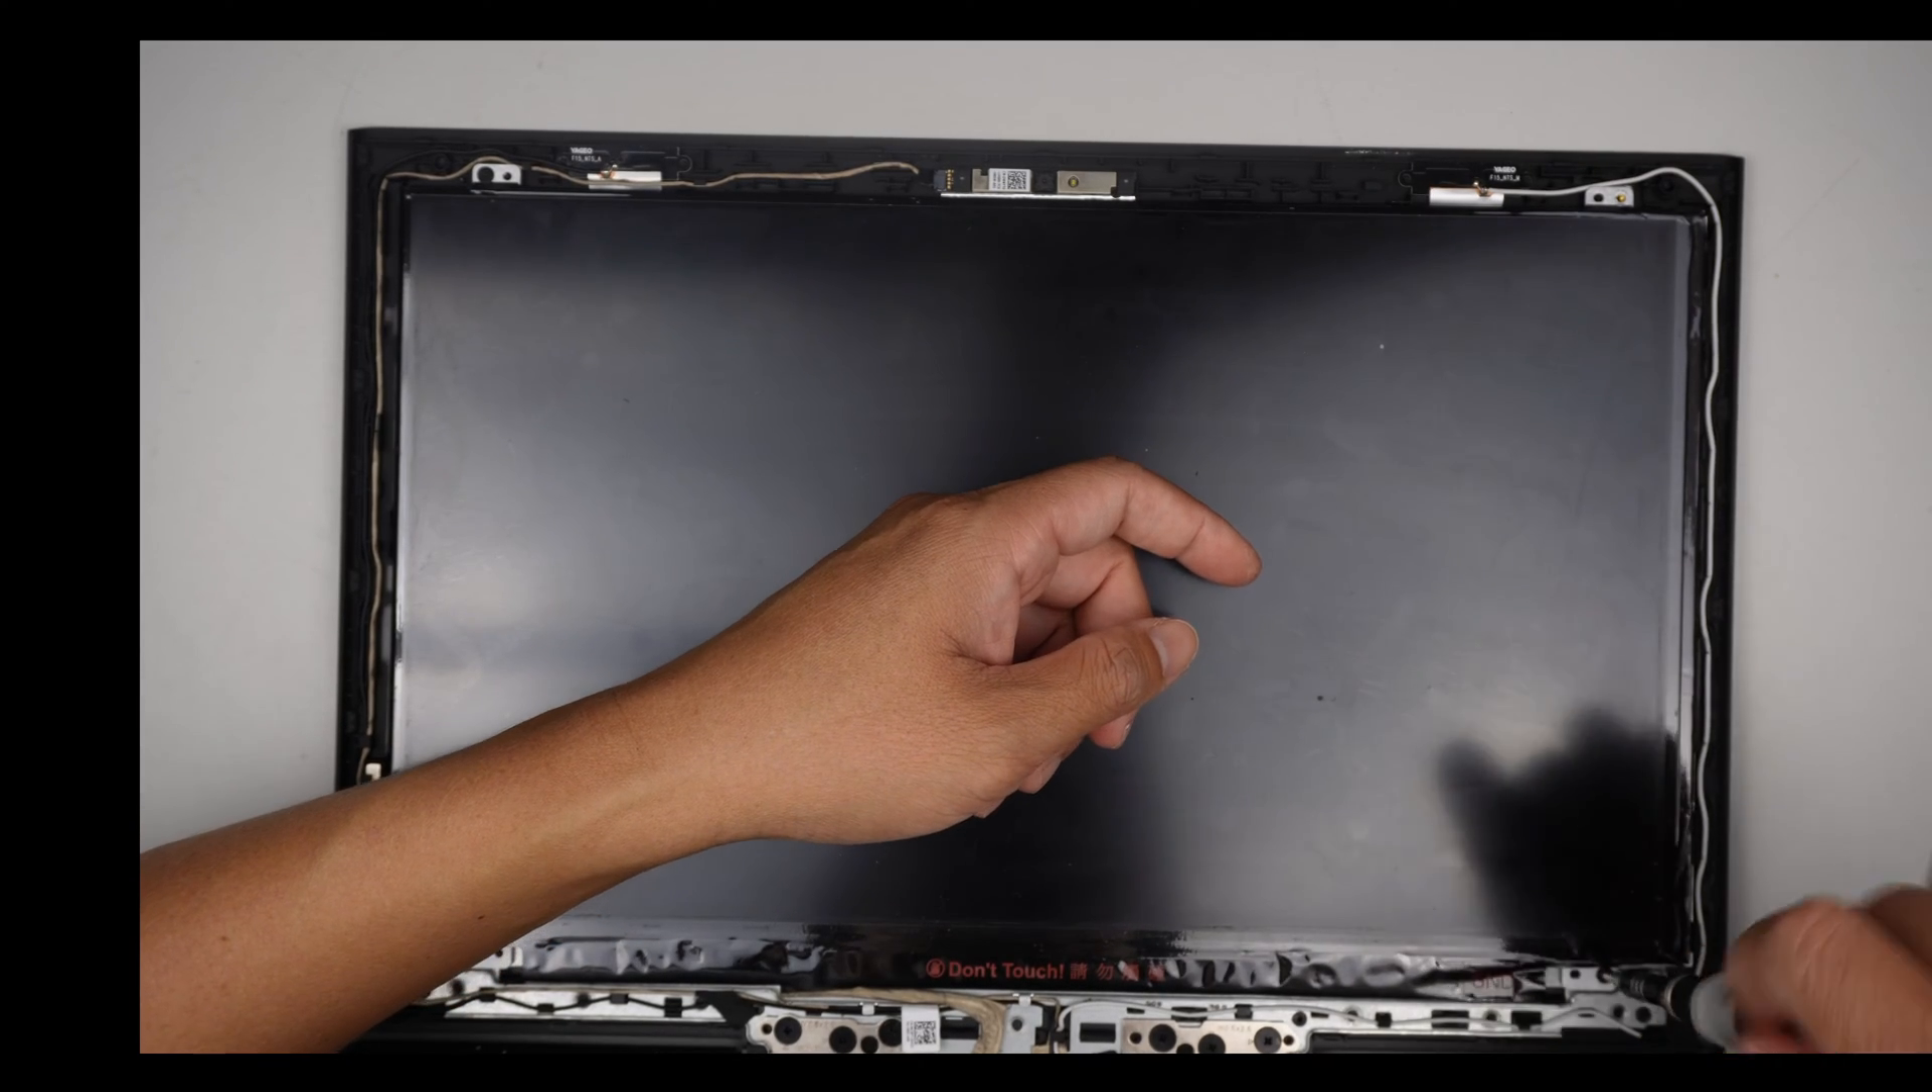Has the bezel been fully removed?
Yes.